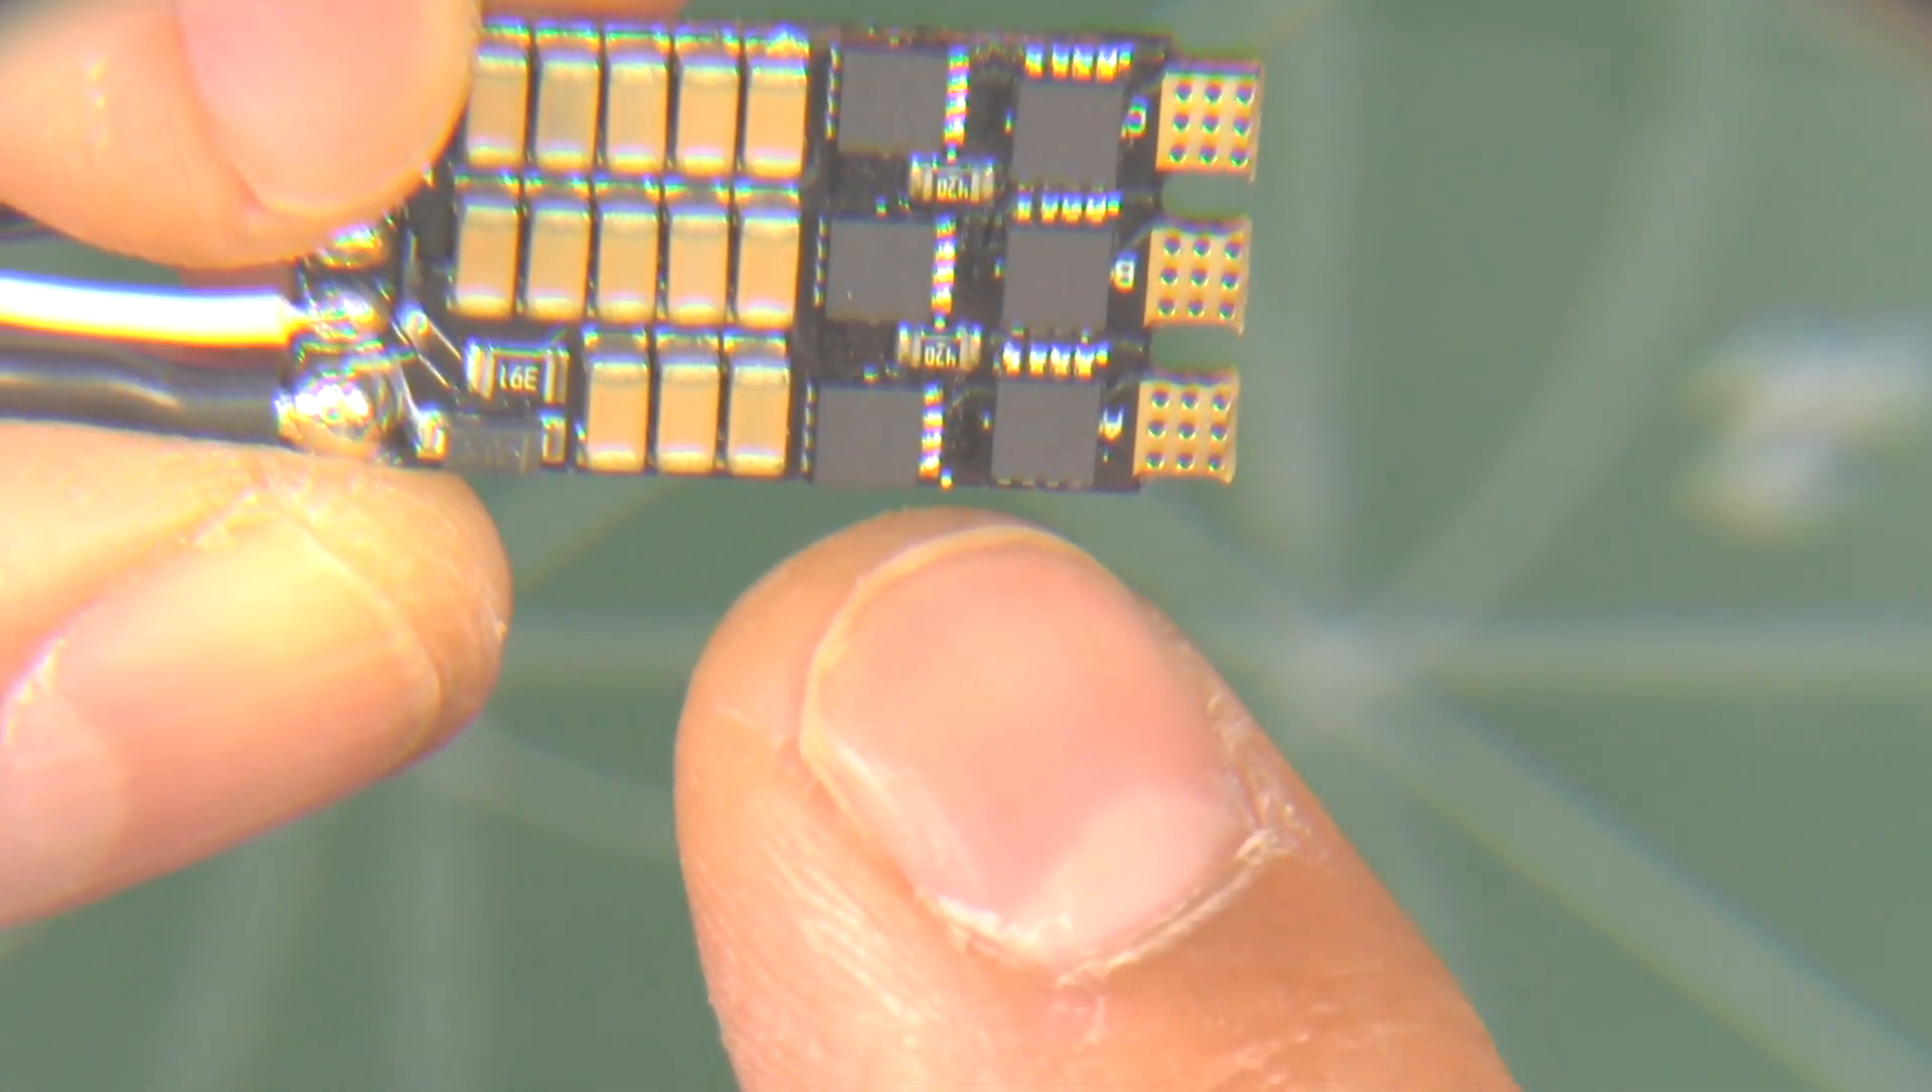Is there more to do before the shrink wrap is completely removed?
No.